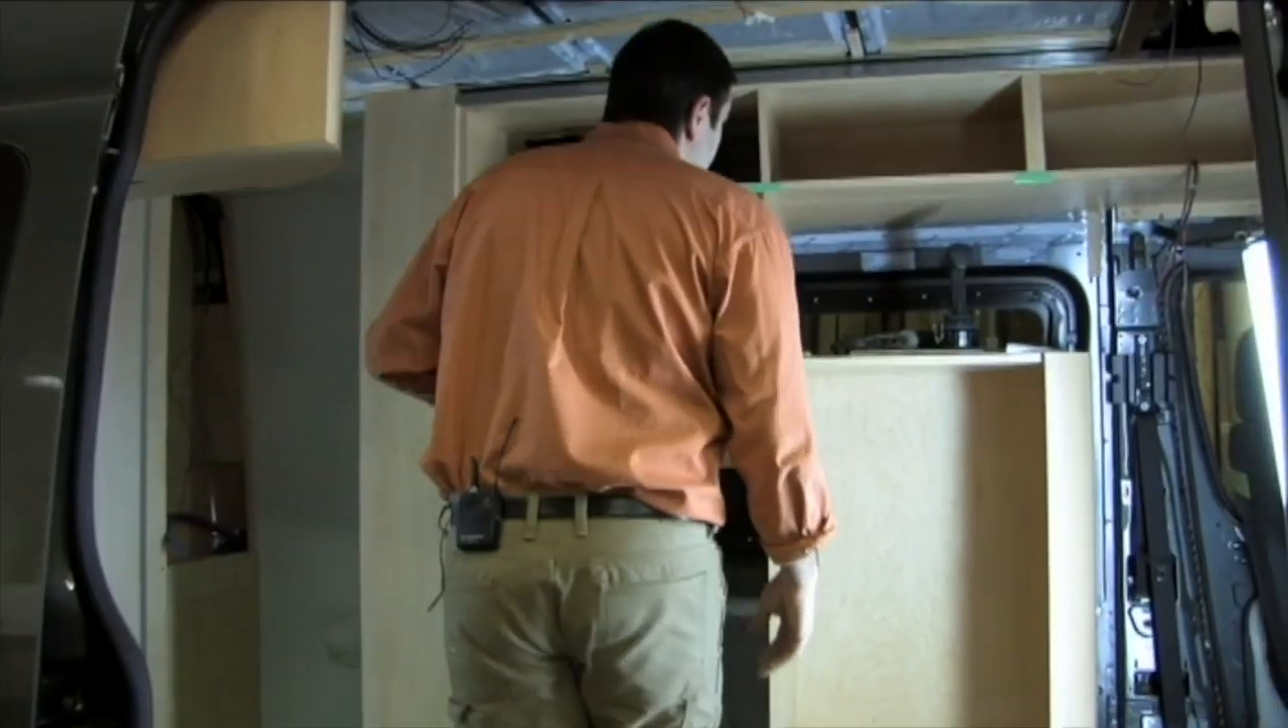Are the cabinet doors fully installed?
No.